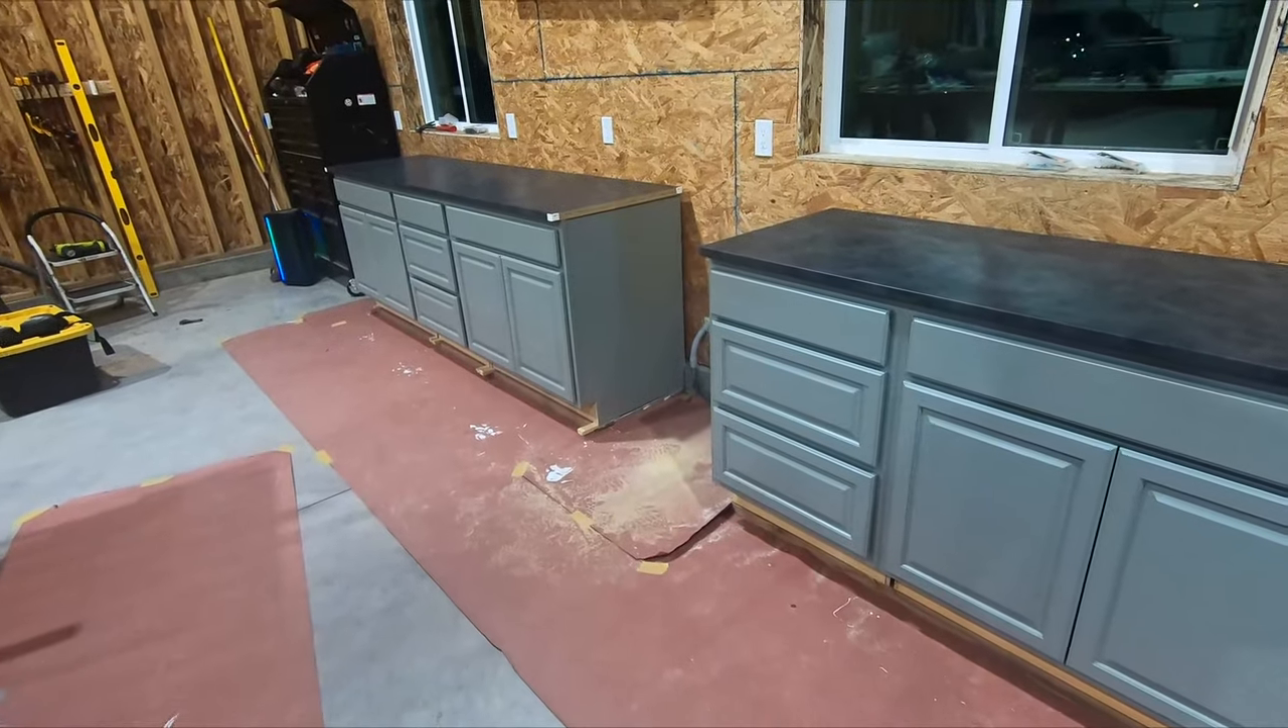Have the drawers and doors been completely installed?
Yes.